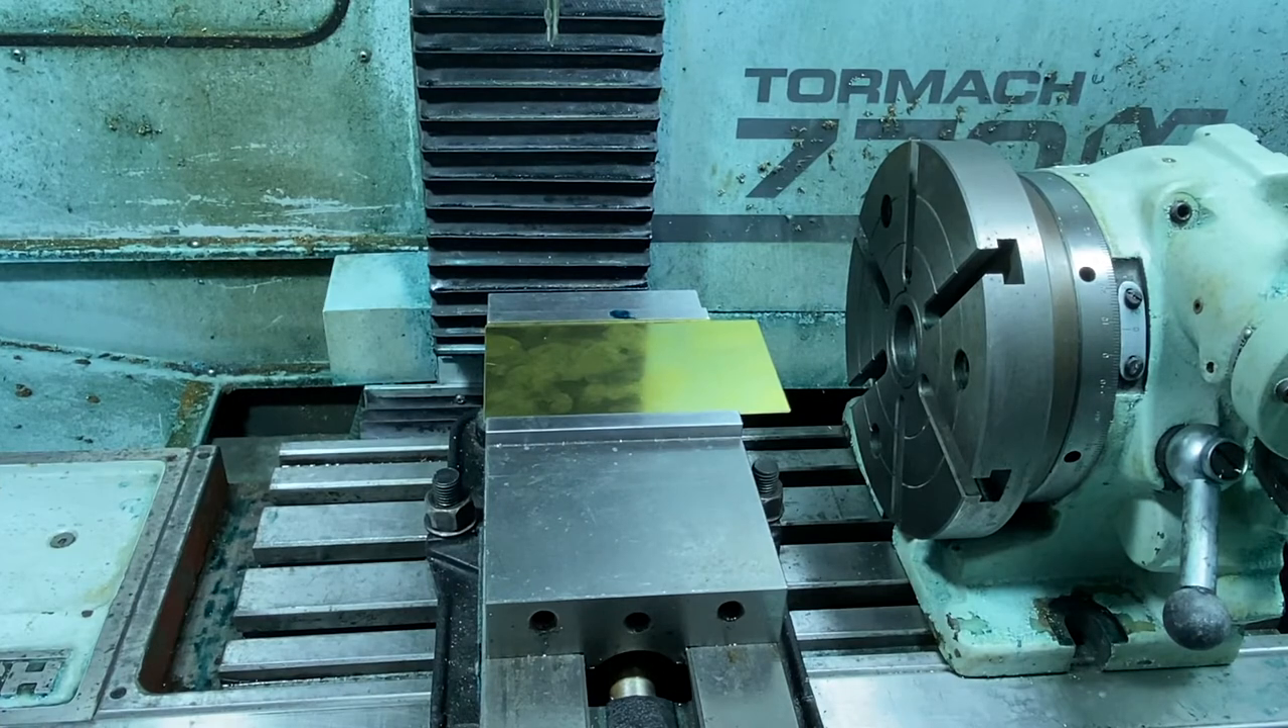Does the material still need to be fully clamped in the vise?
No.